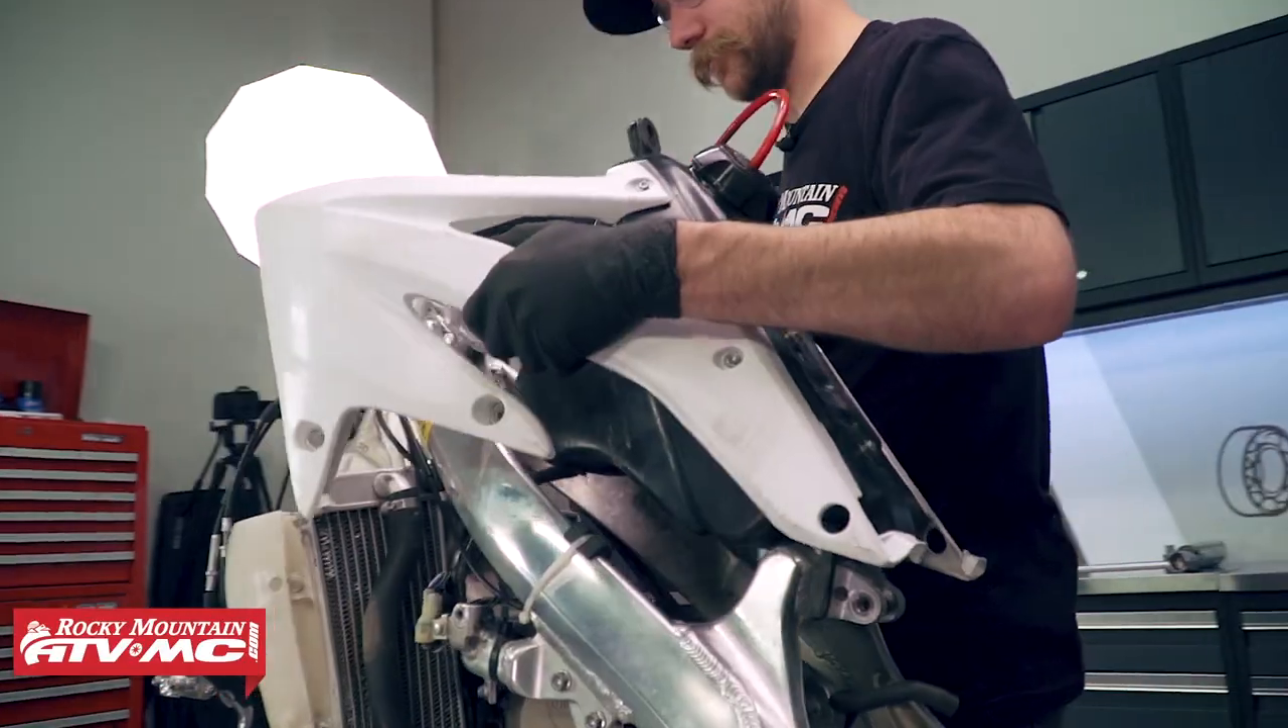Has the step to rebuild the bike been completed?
No.